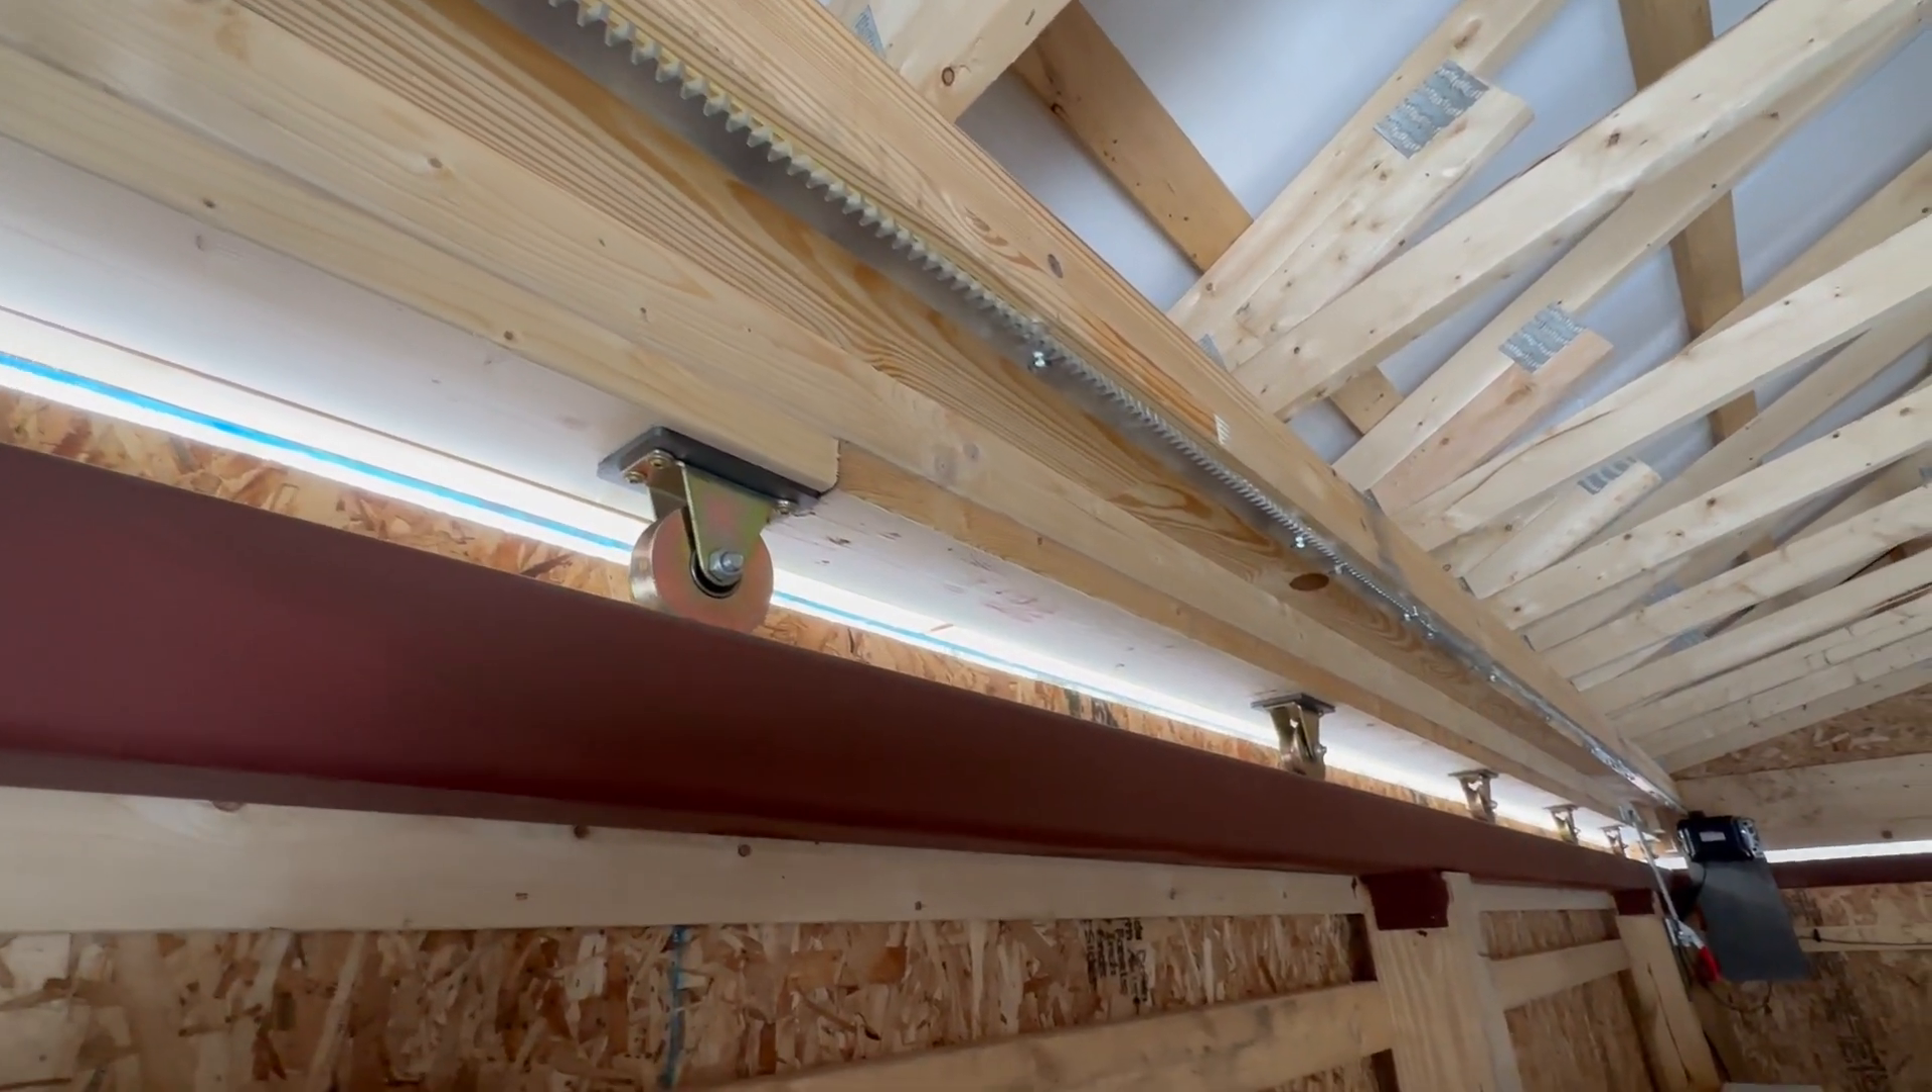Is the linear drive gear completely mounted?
Yes.